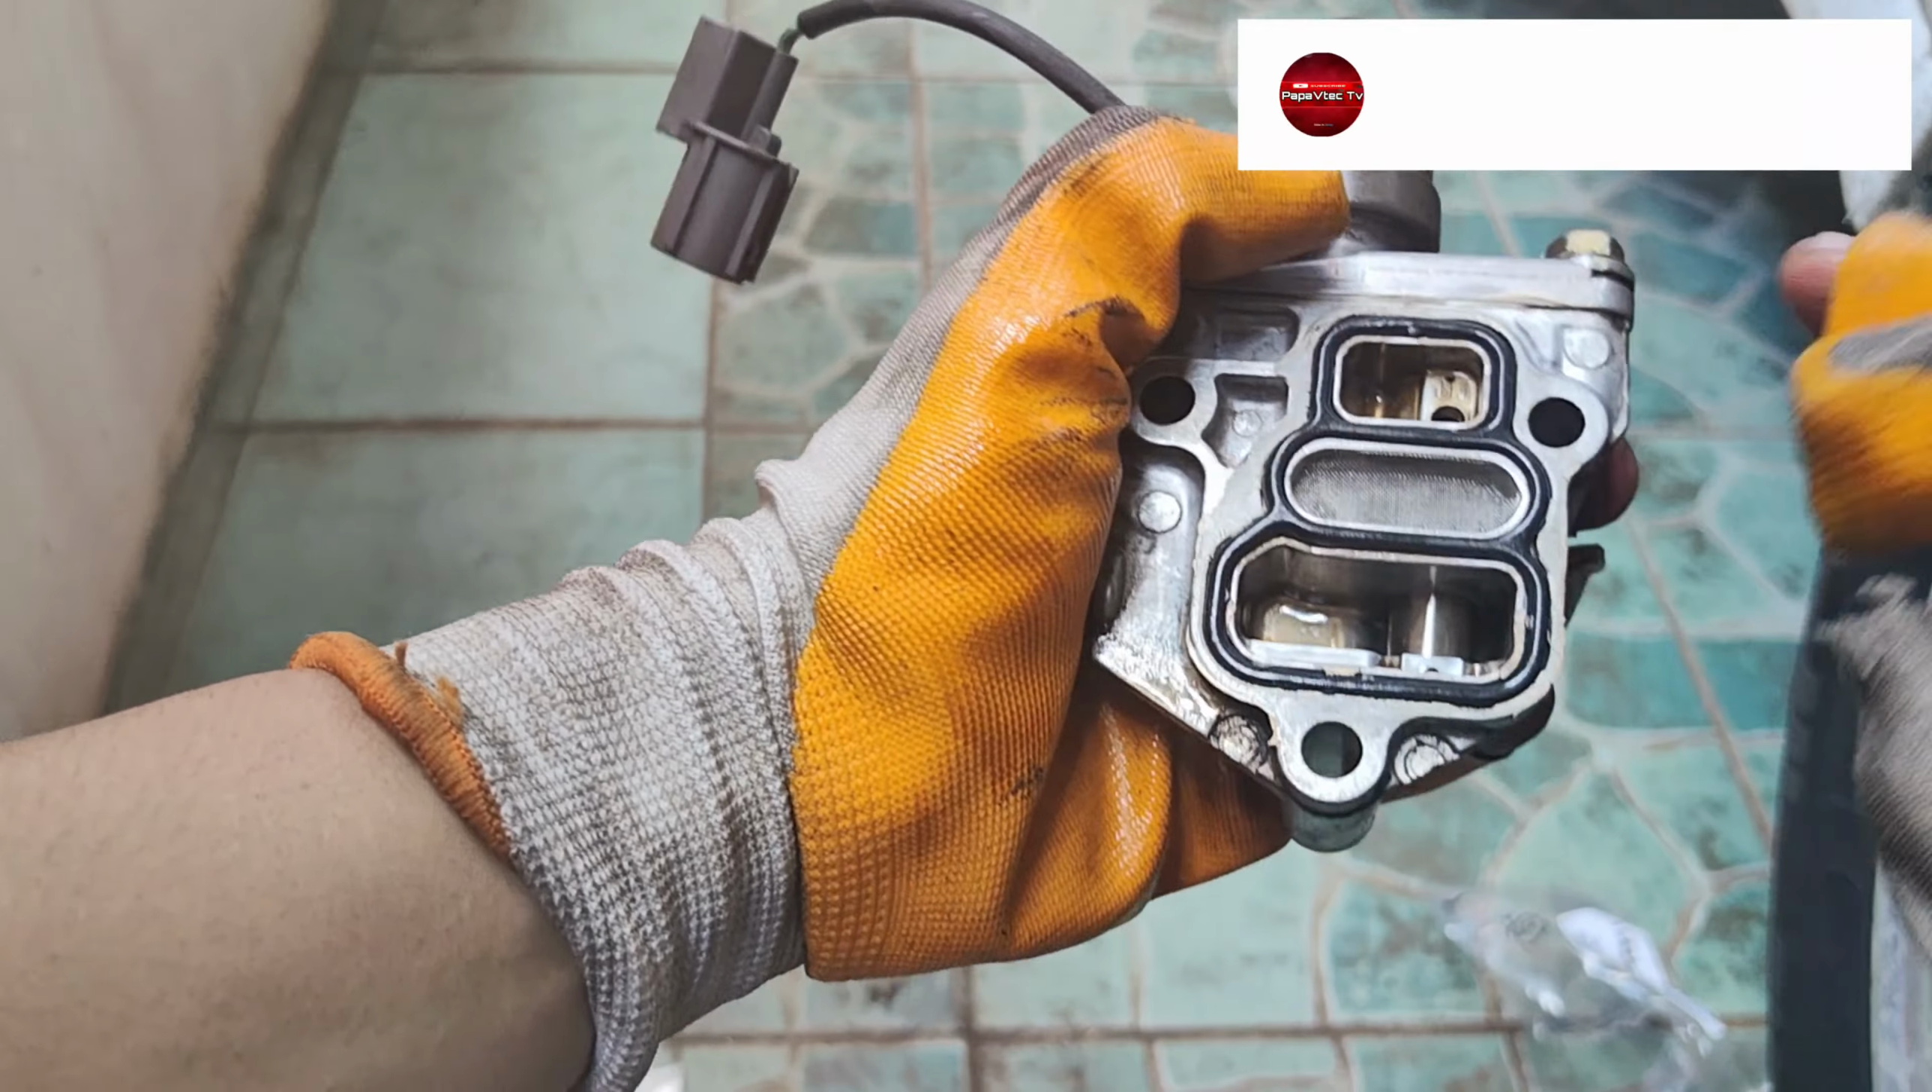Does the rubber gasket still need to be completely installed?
No.